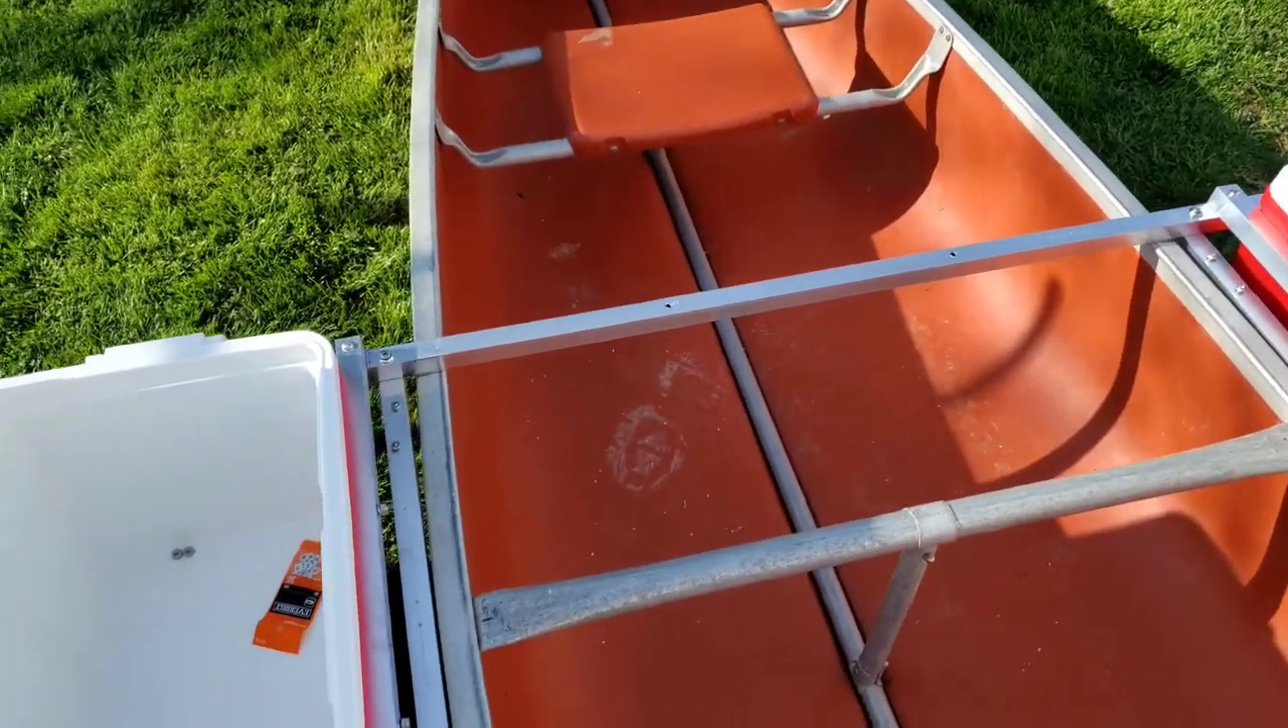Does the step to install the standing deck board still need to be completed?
Yes.